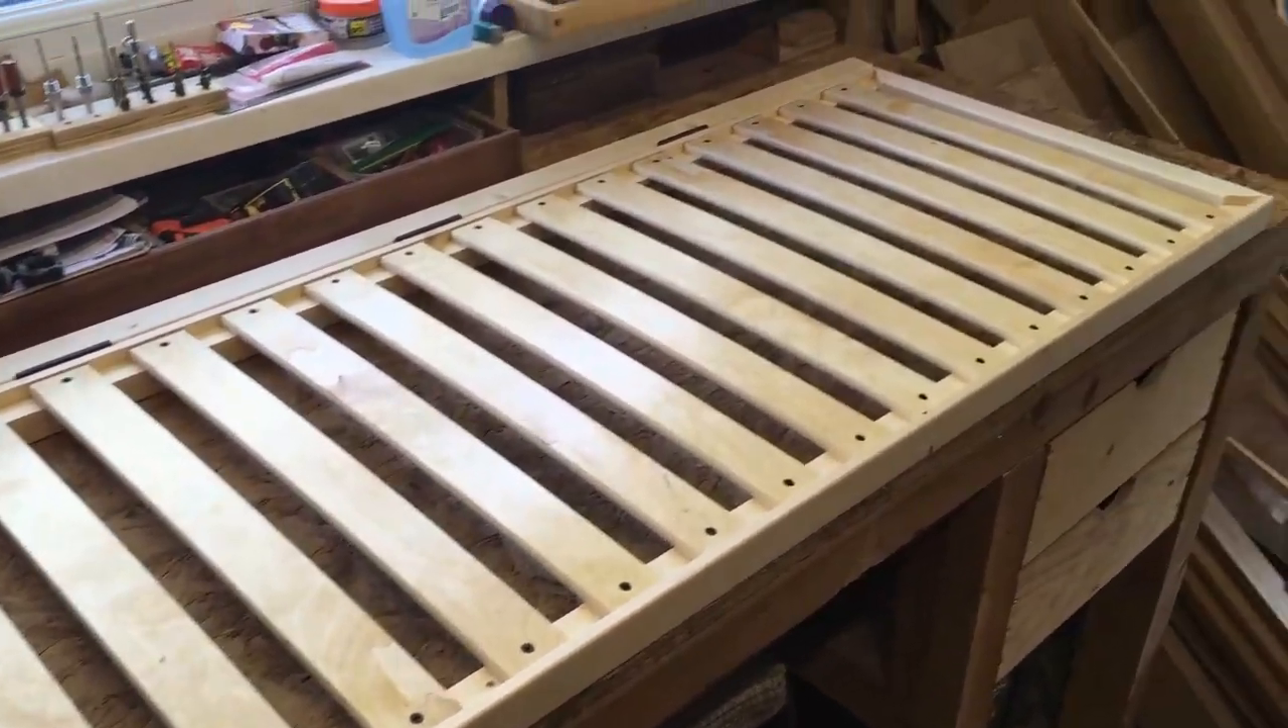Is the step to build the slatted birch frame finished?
Yes.